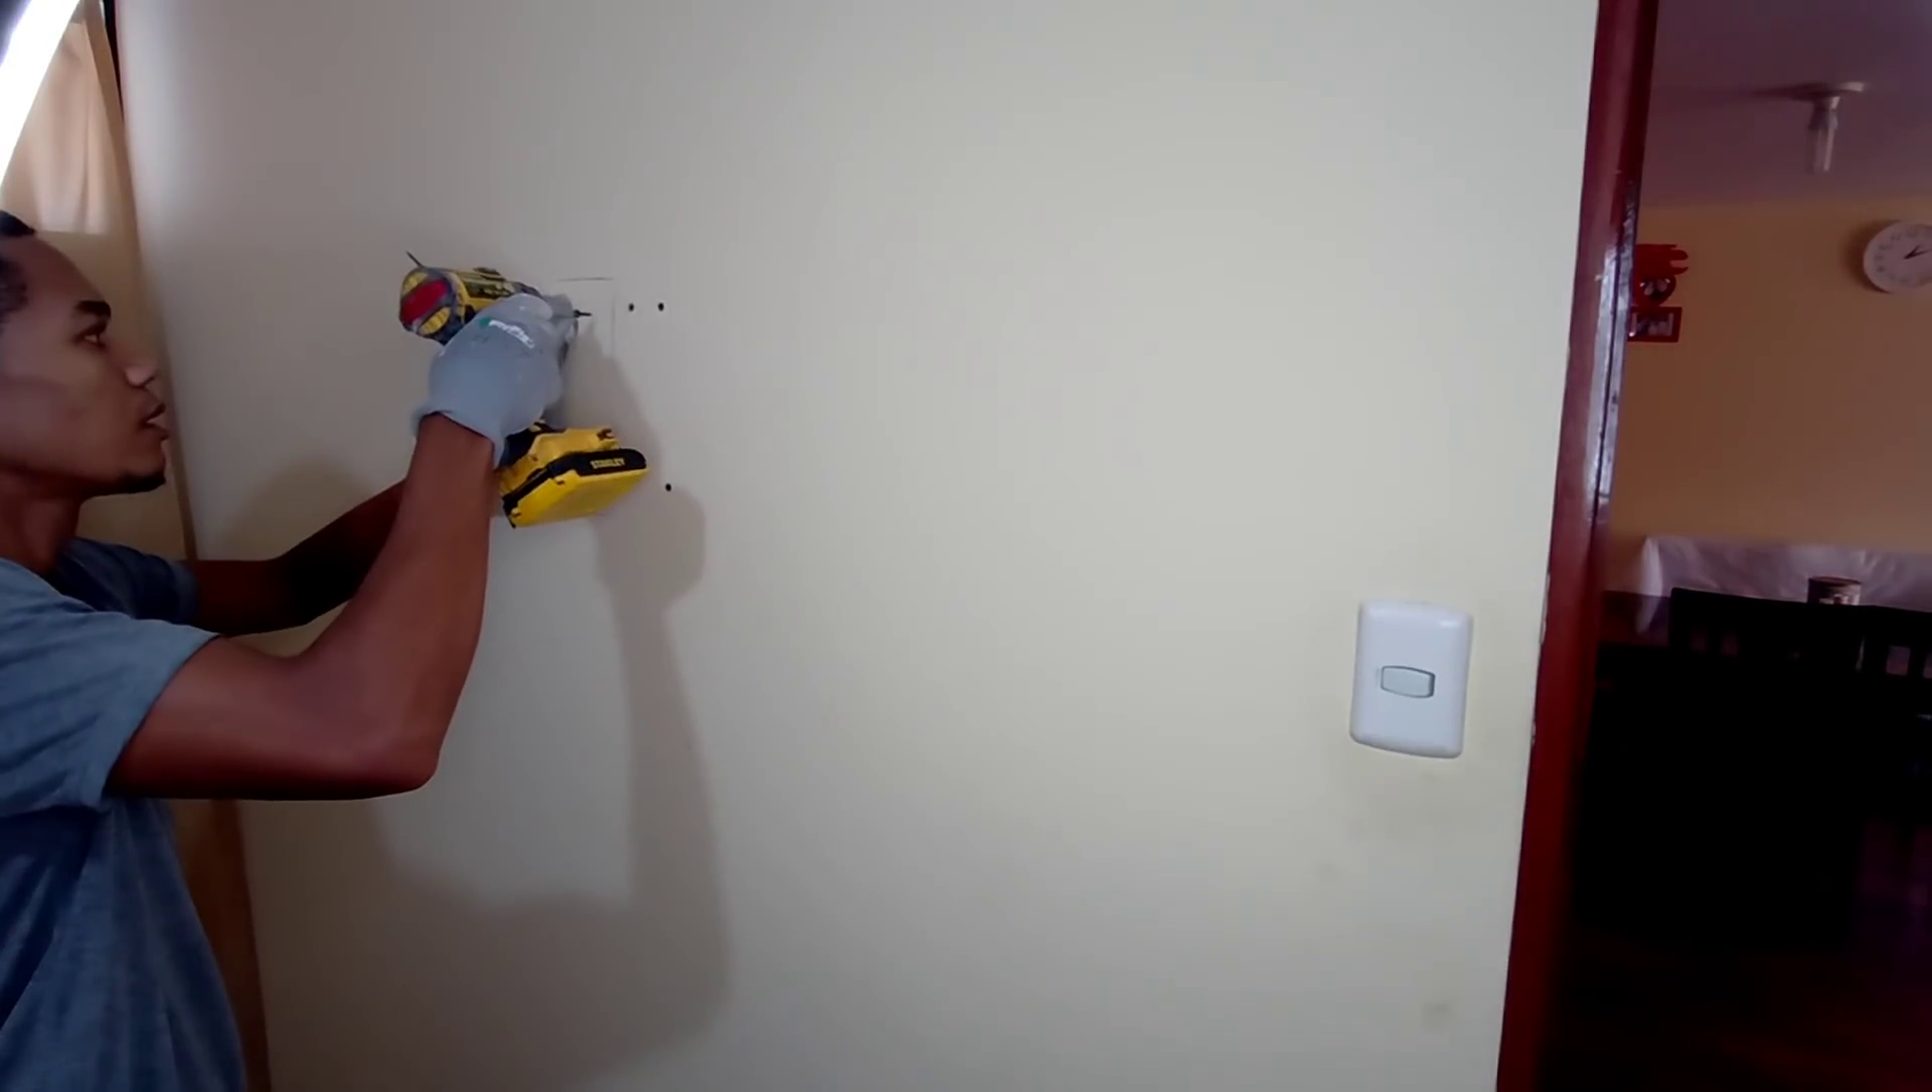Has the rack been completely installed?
No.